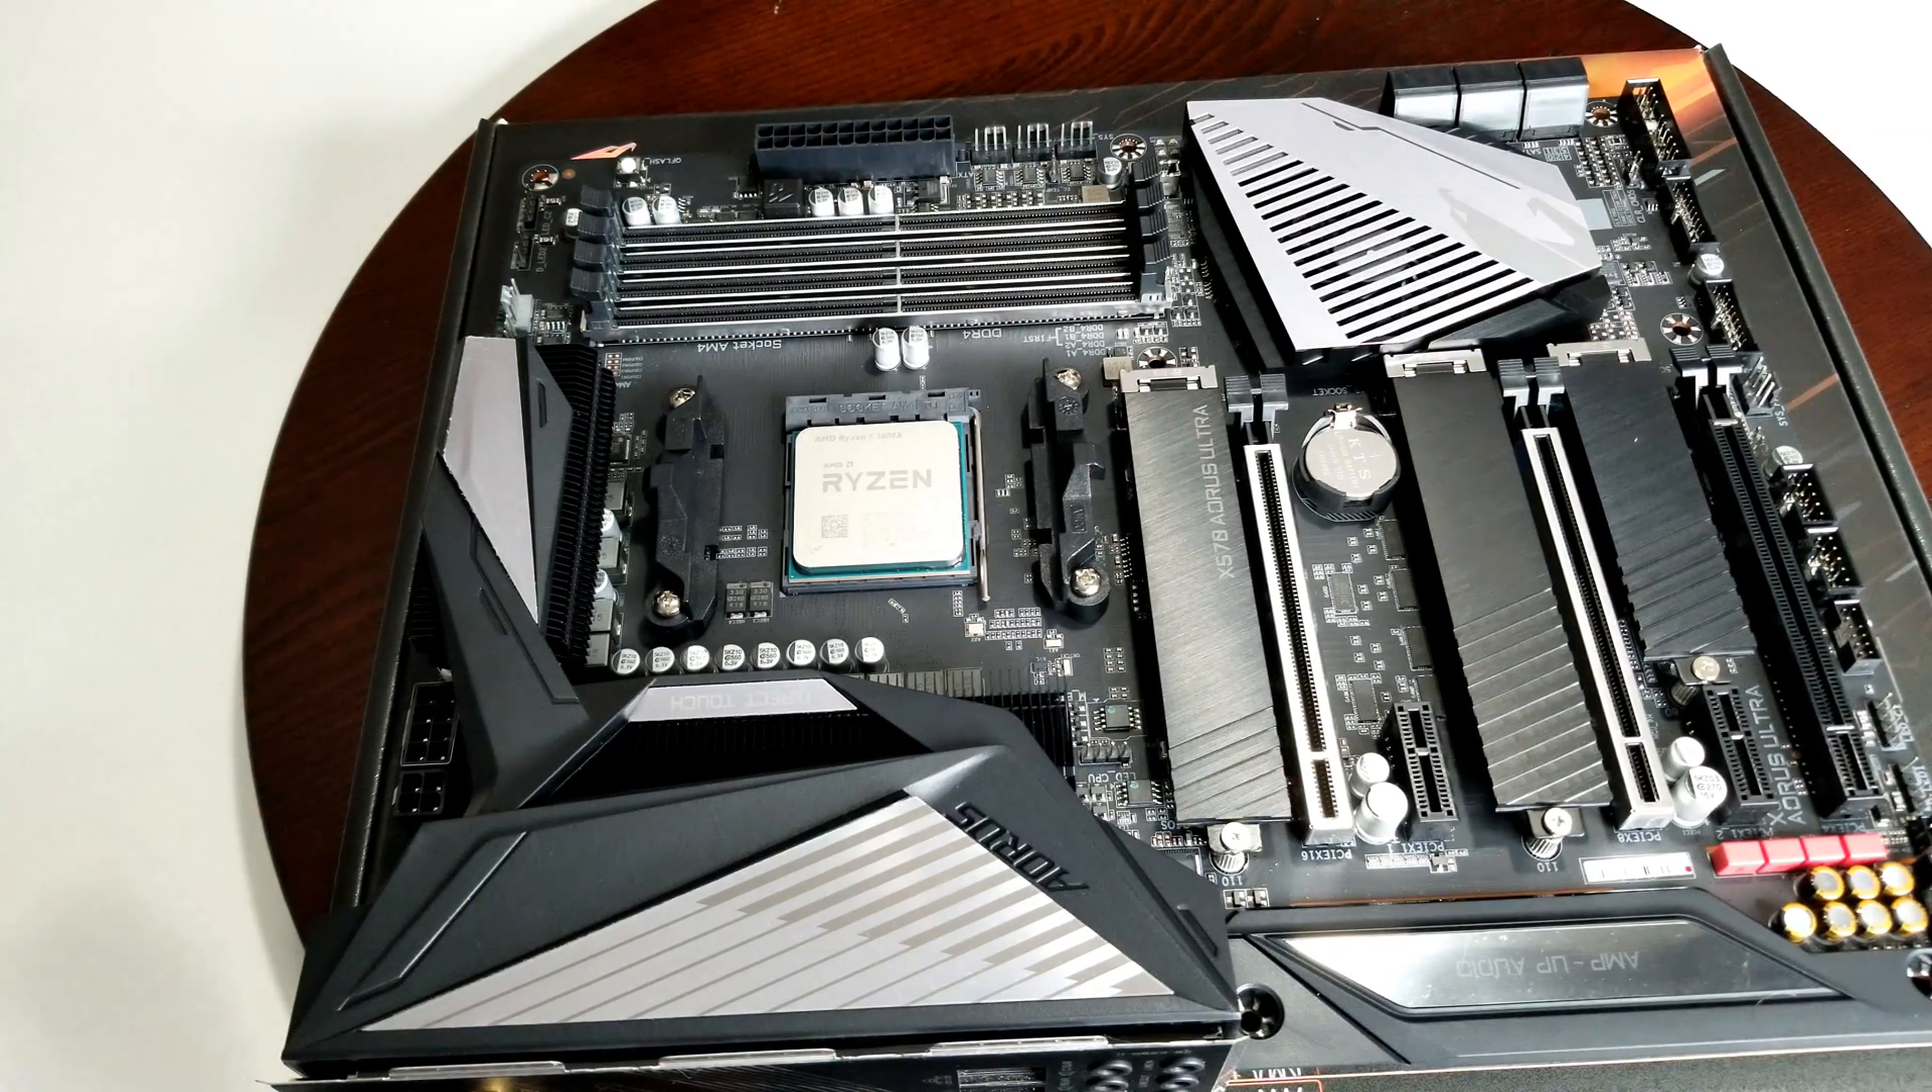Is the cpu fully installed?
Yes.